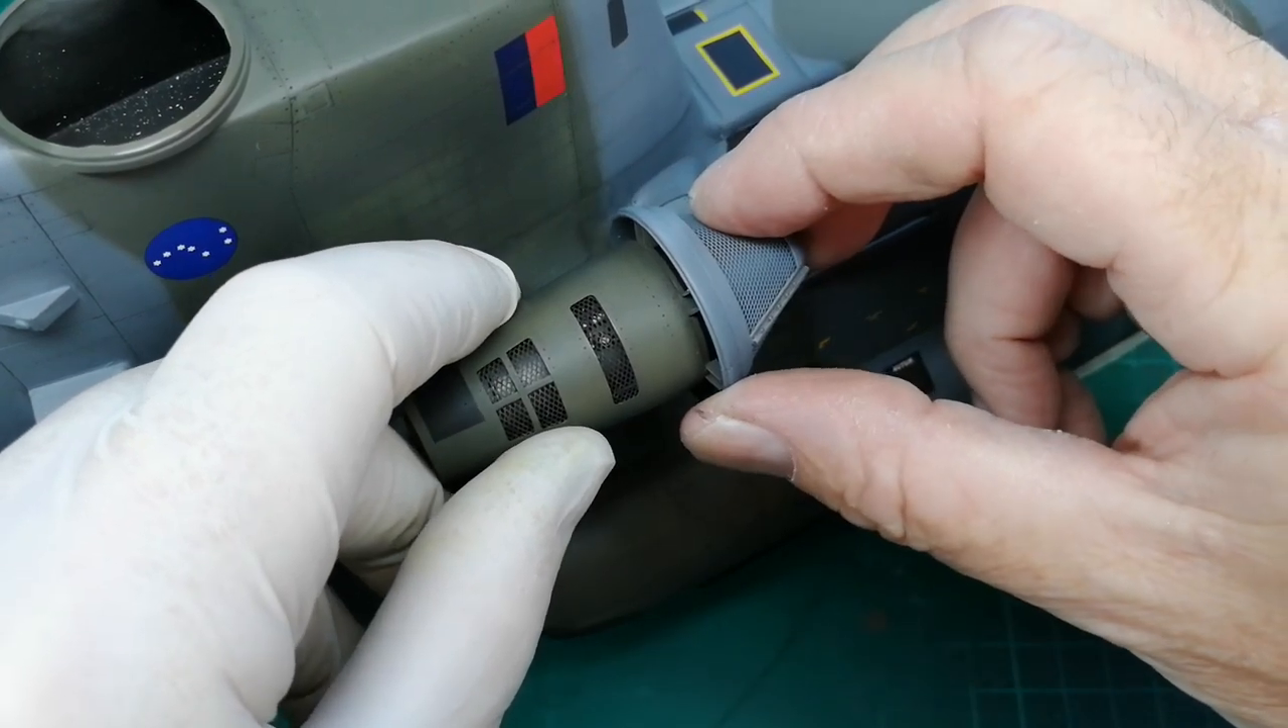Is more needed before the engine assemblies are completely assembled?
Yes.